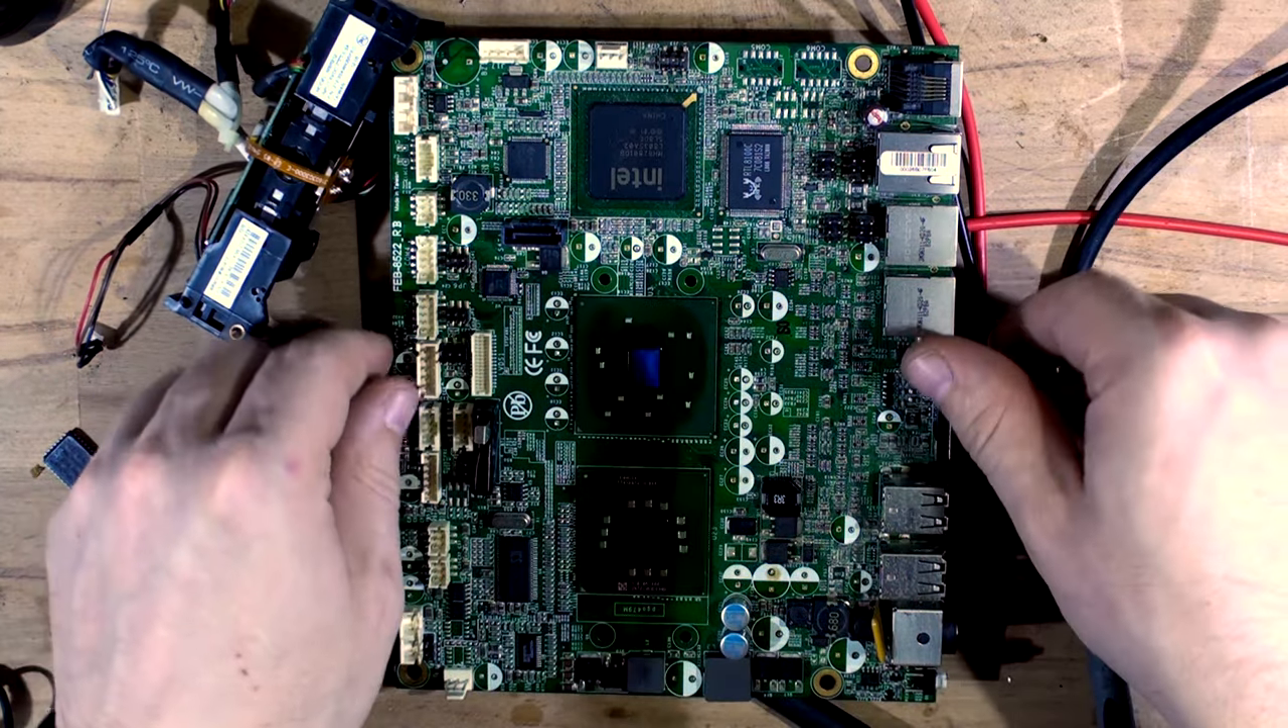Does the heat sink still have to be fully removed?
No.